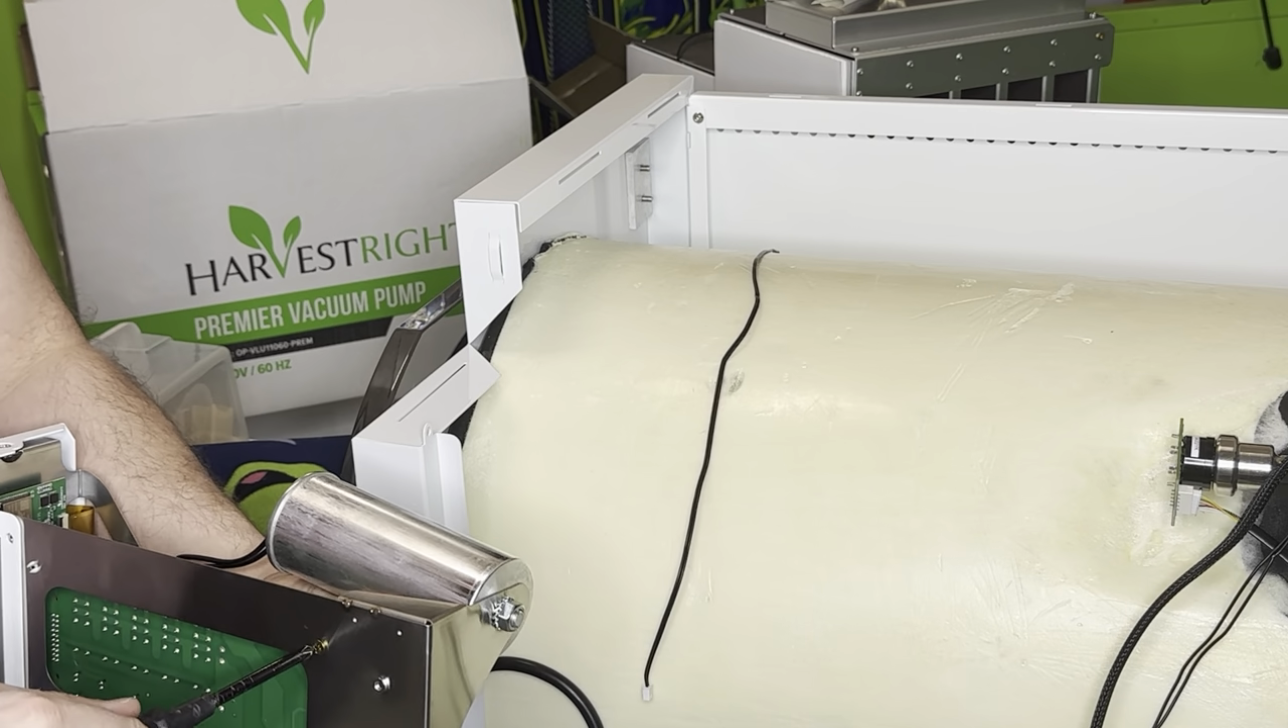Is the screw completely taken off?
No.